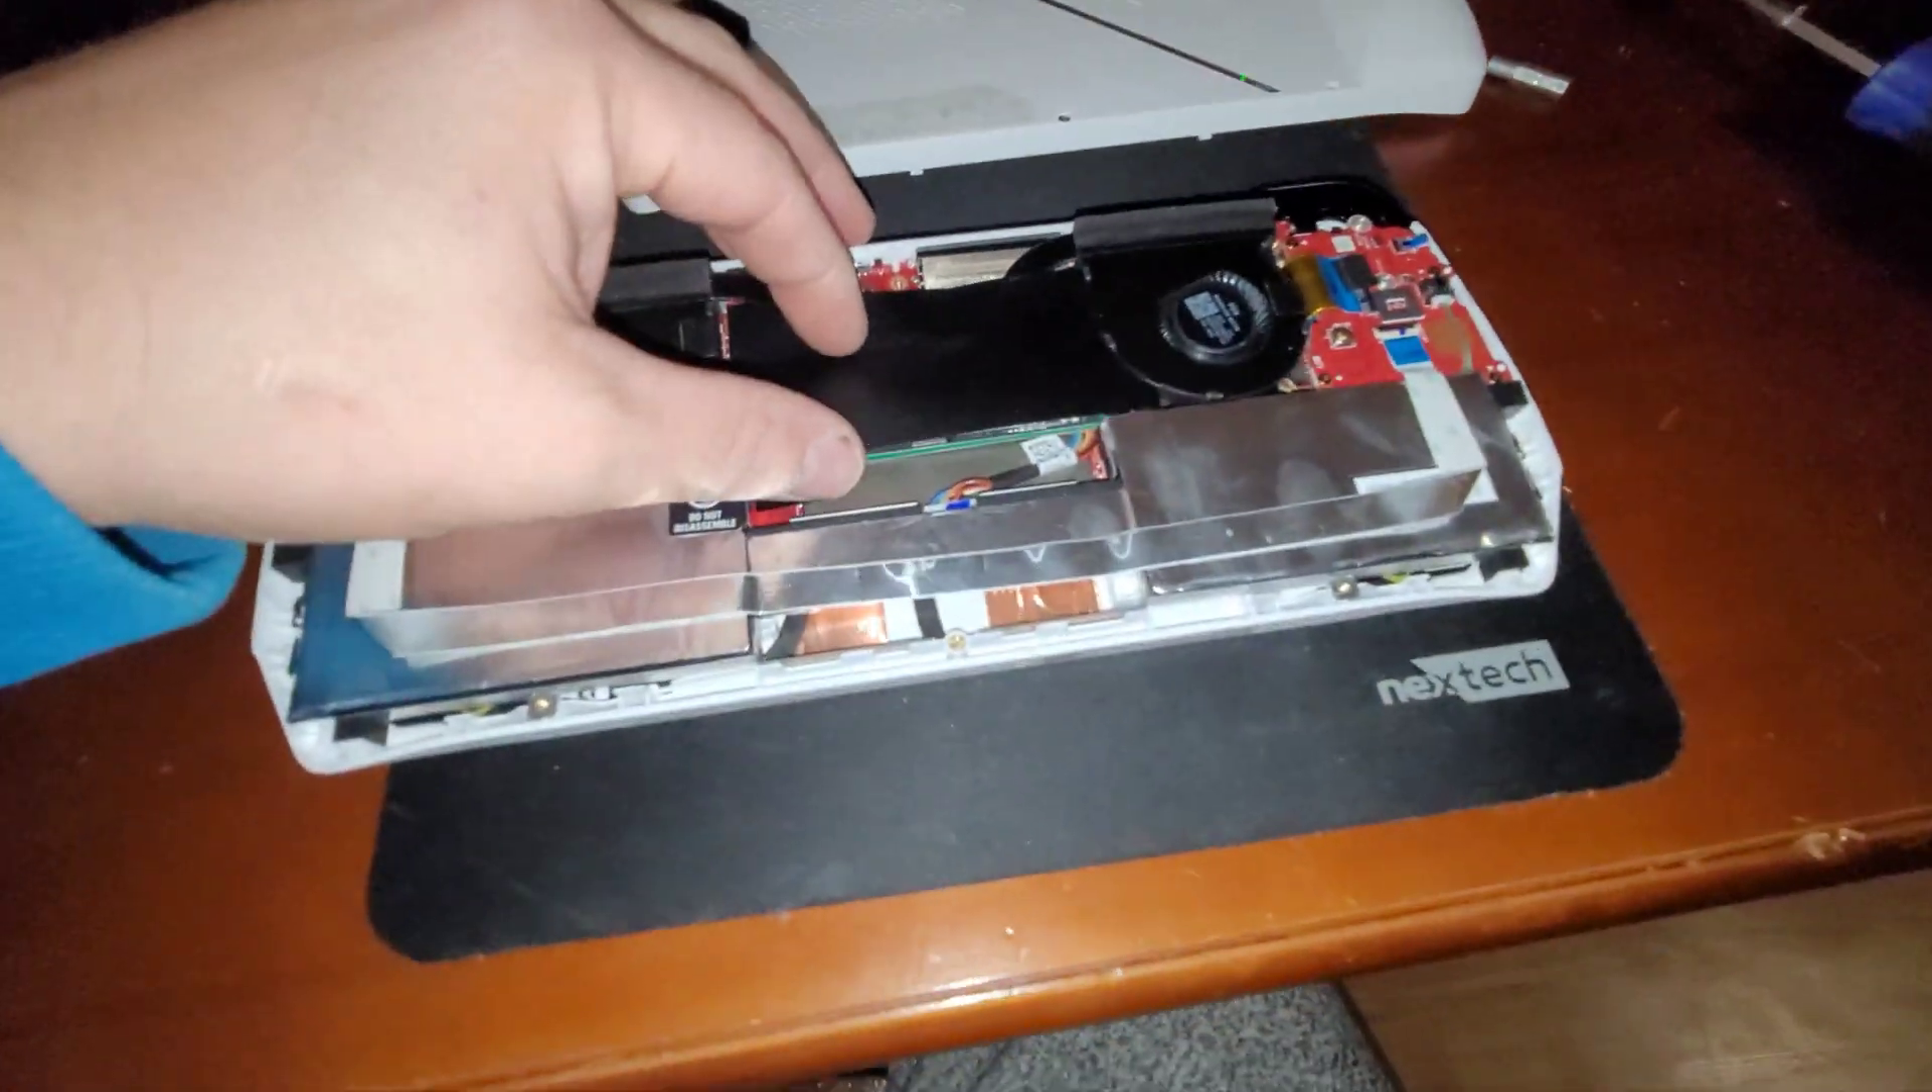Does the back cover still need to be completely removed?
No.